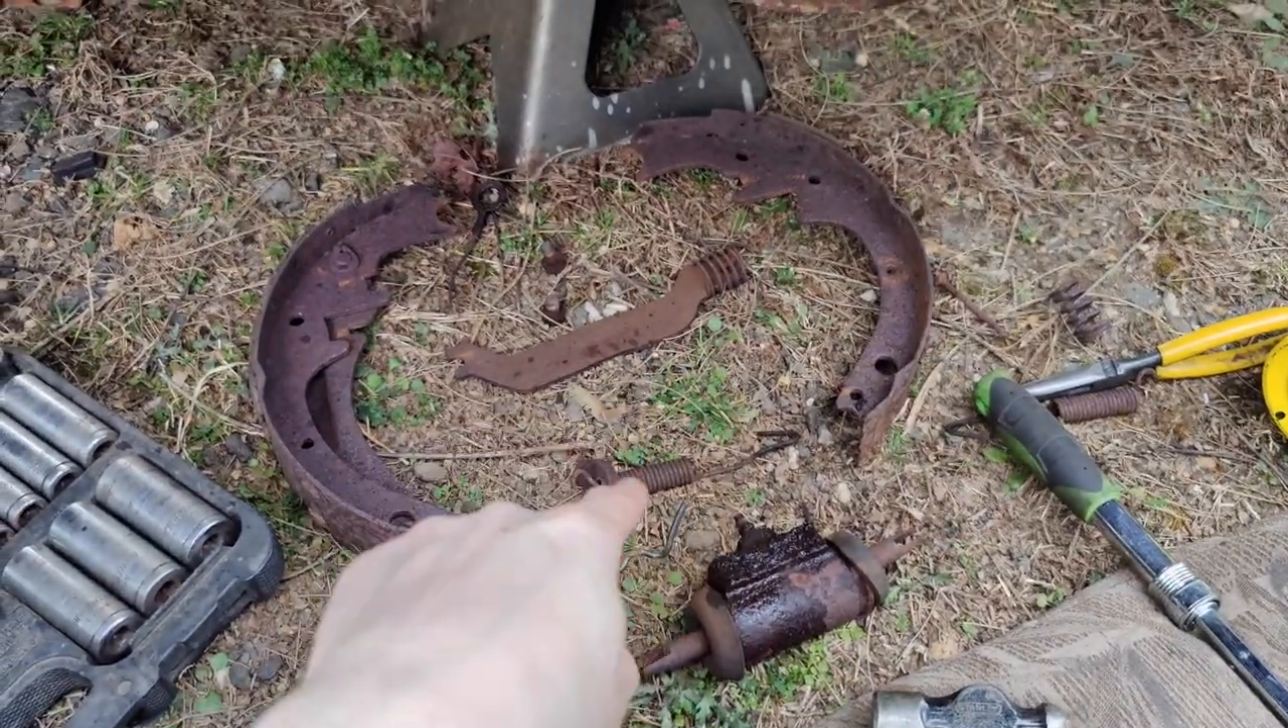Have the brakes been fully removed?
Yes.